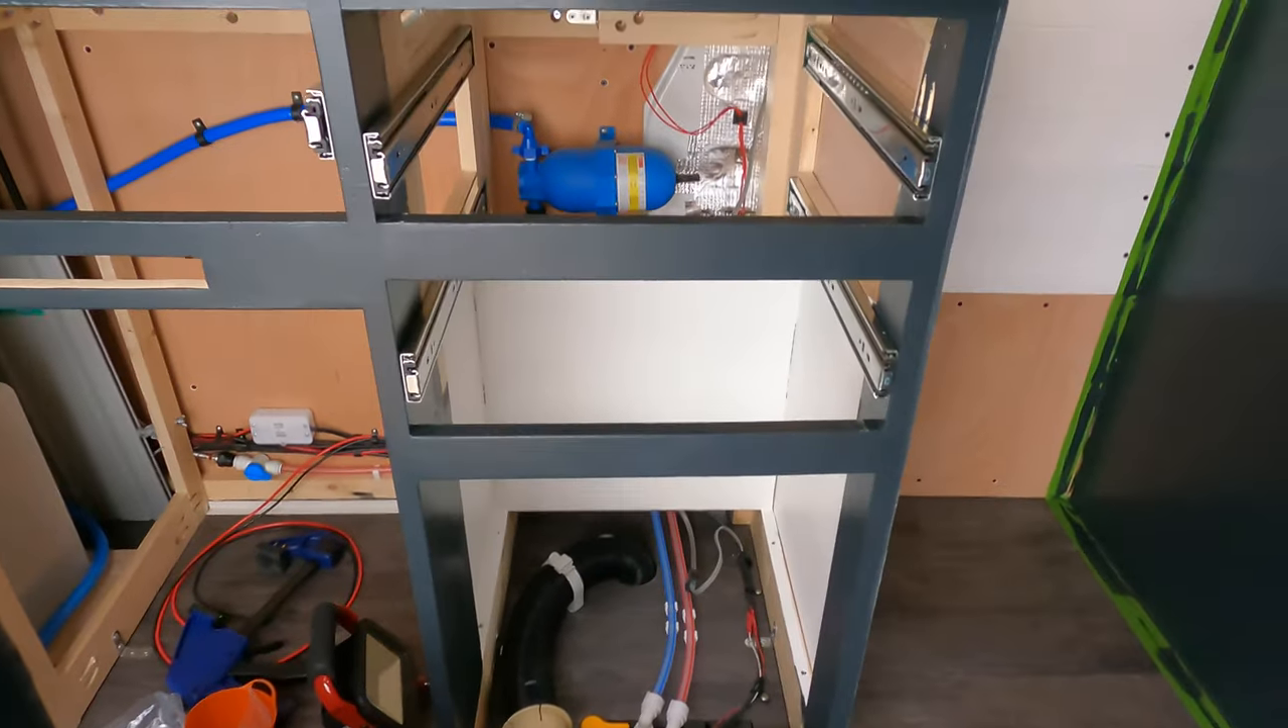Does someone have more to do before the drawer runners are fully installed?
No.